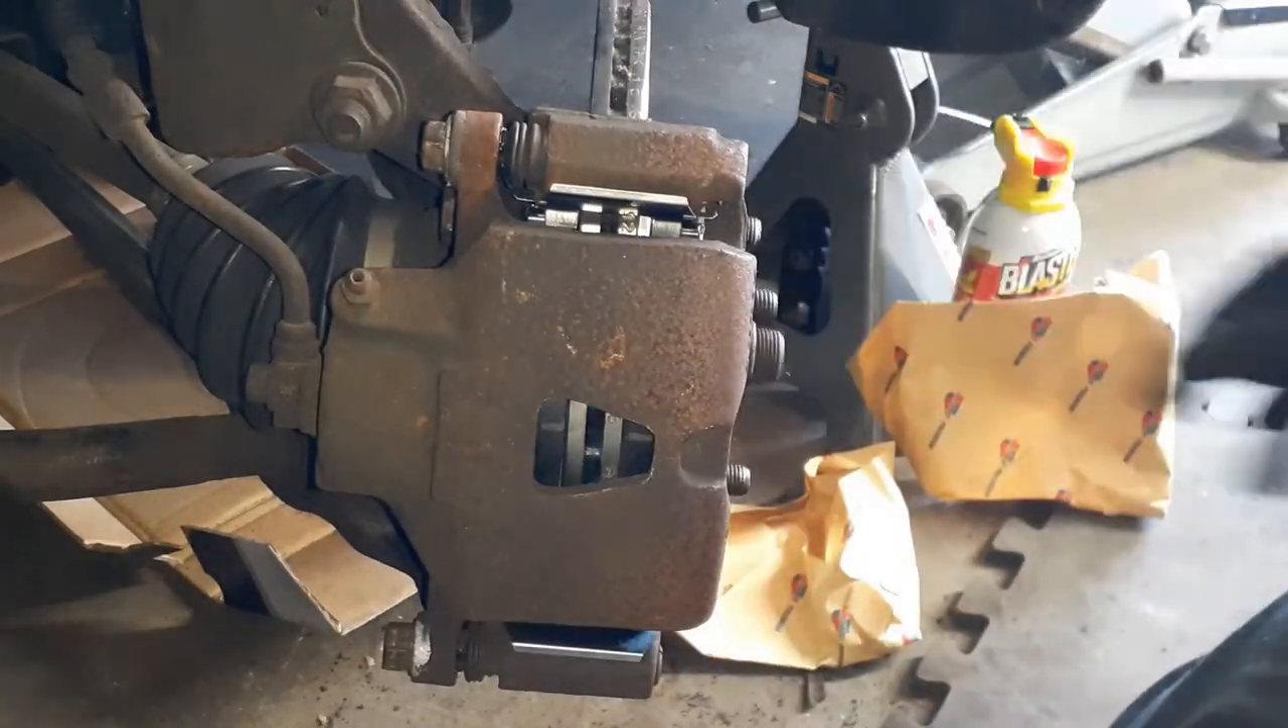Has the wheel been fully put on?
No.